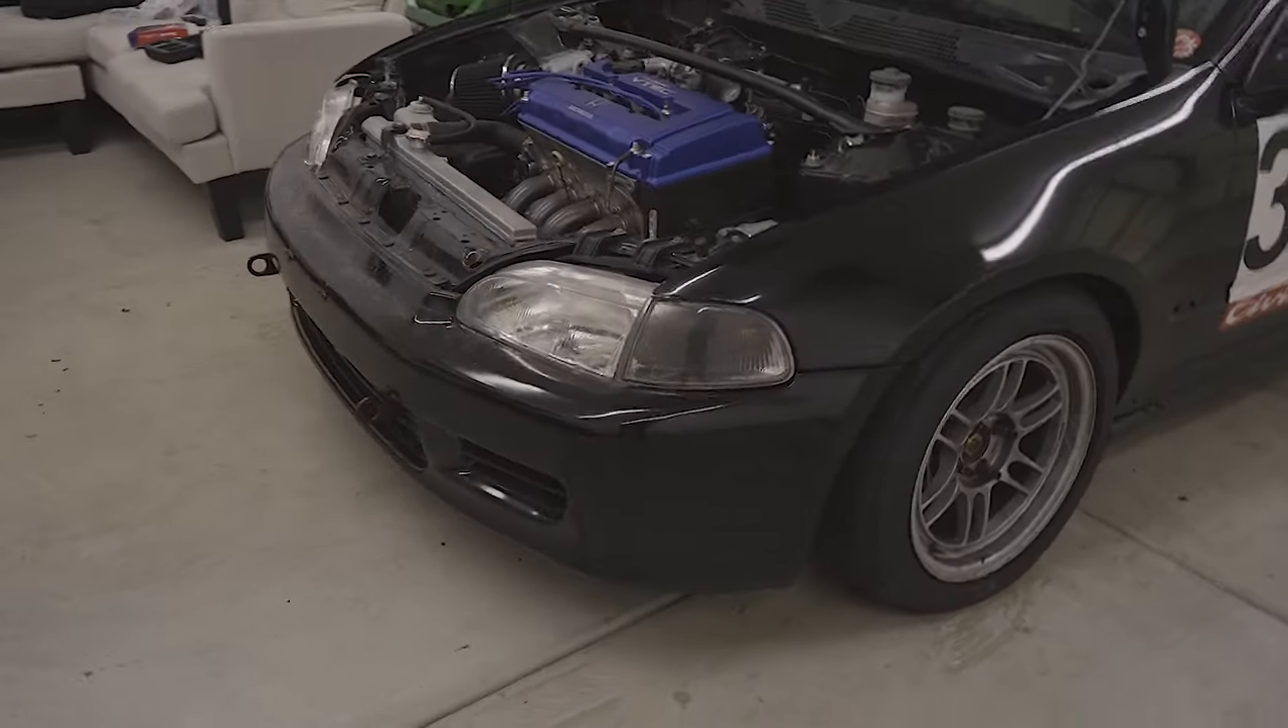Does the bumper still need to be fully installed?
No.